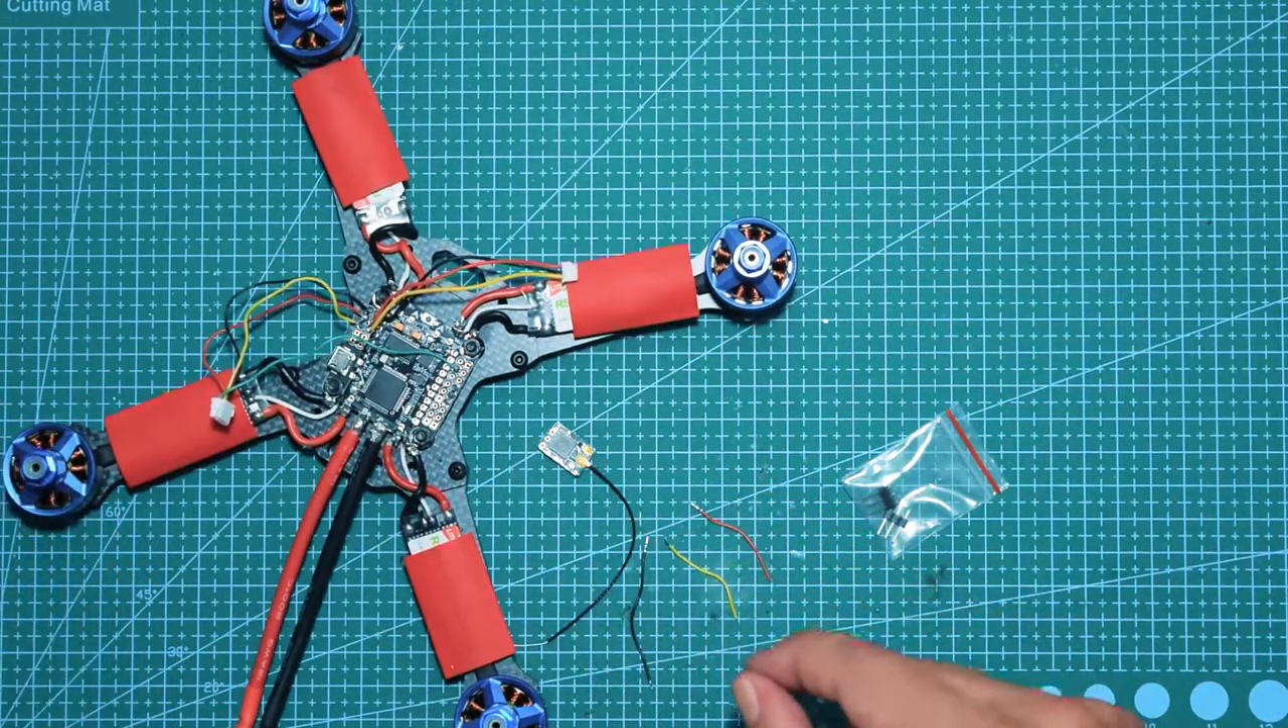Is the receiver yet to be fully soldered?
Yes.